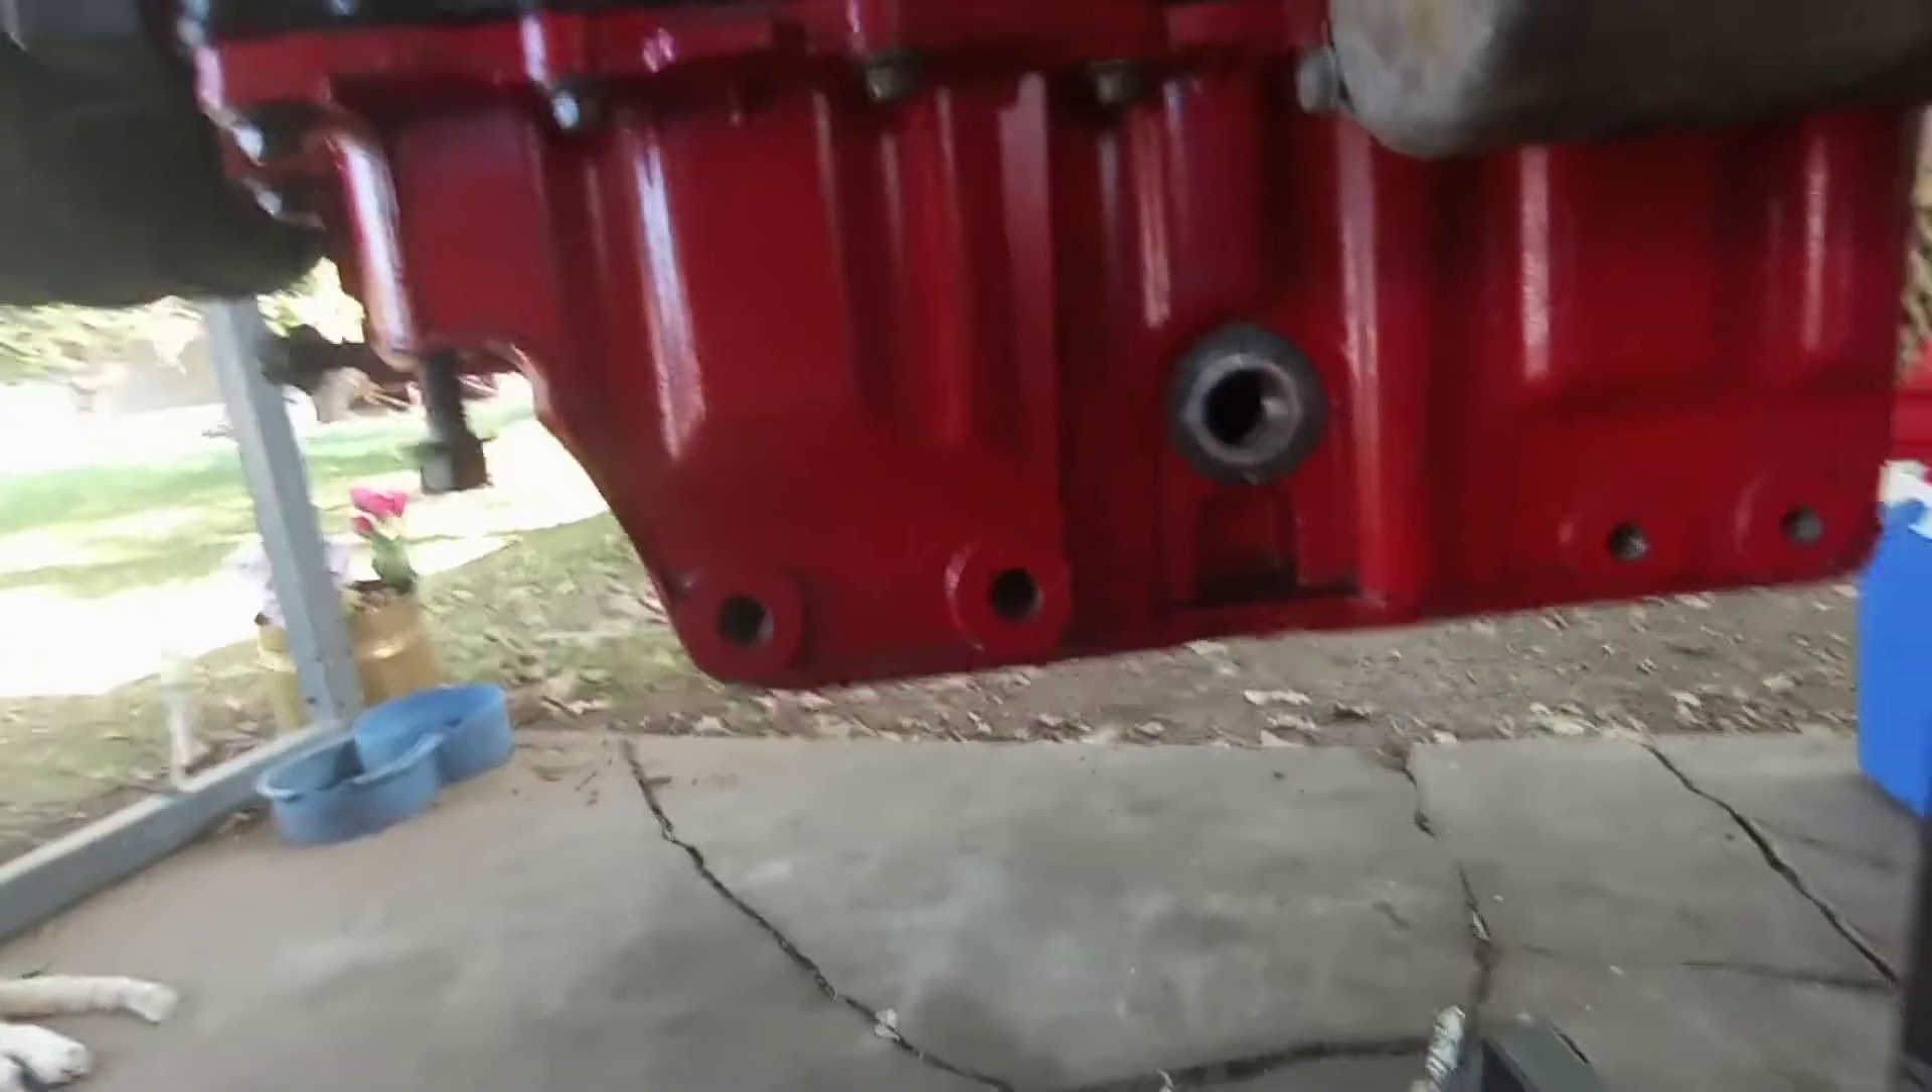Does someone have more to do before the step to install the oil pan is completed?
No.